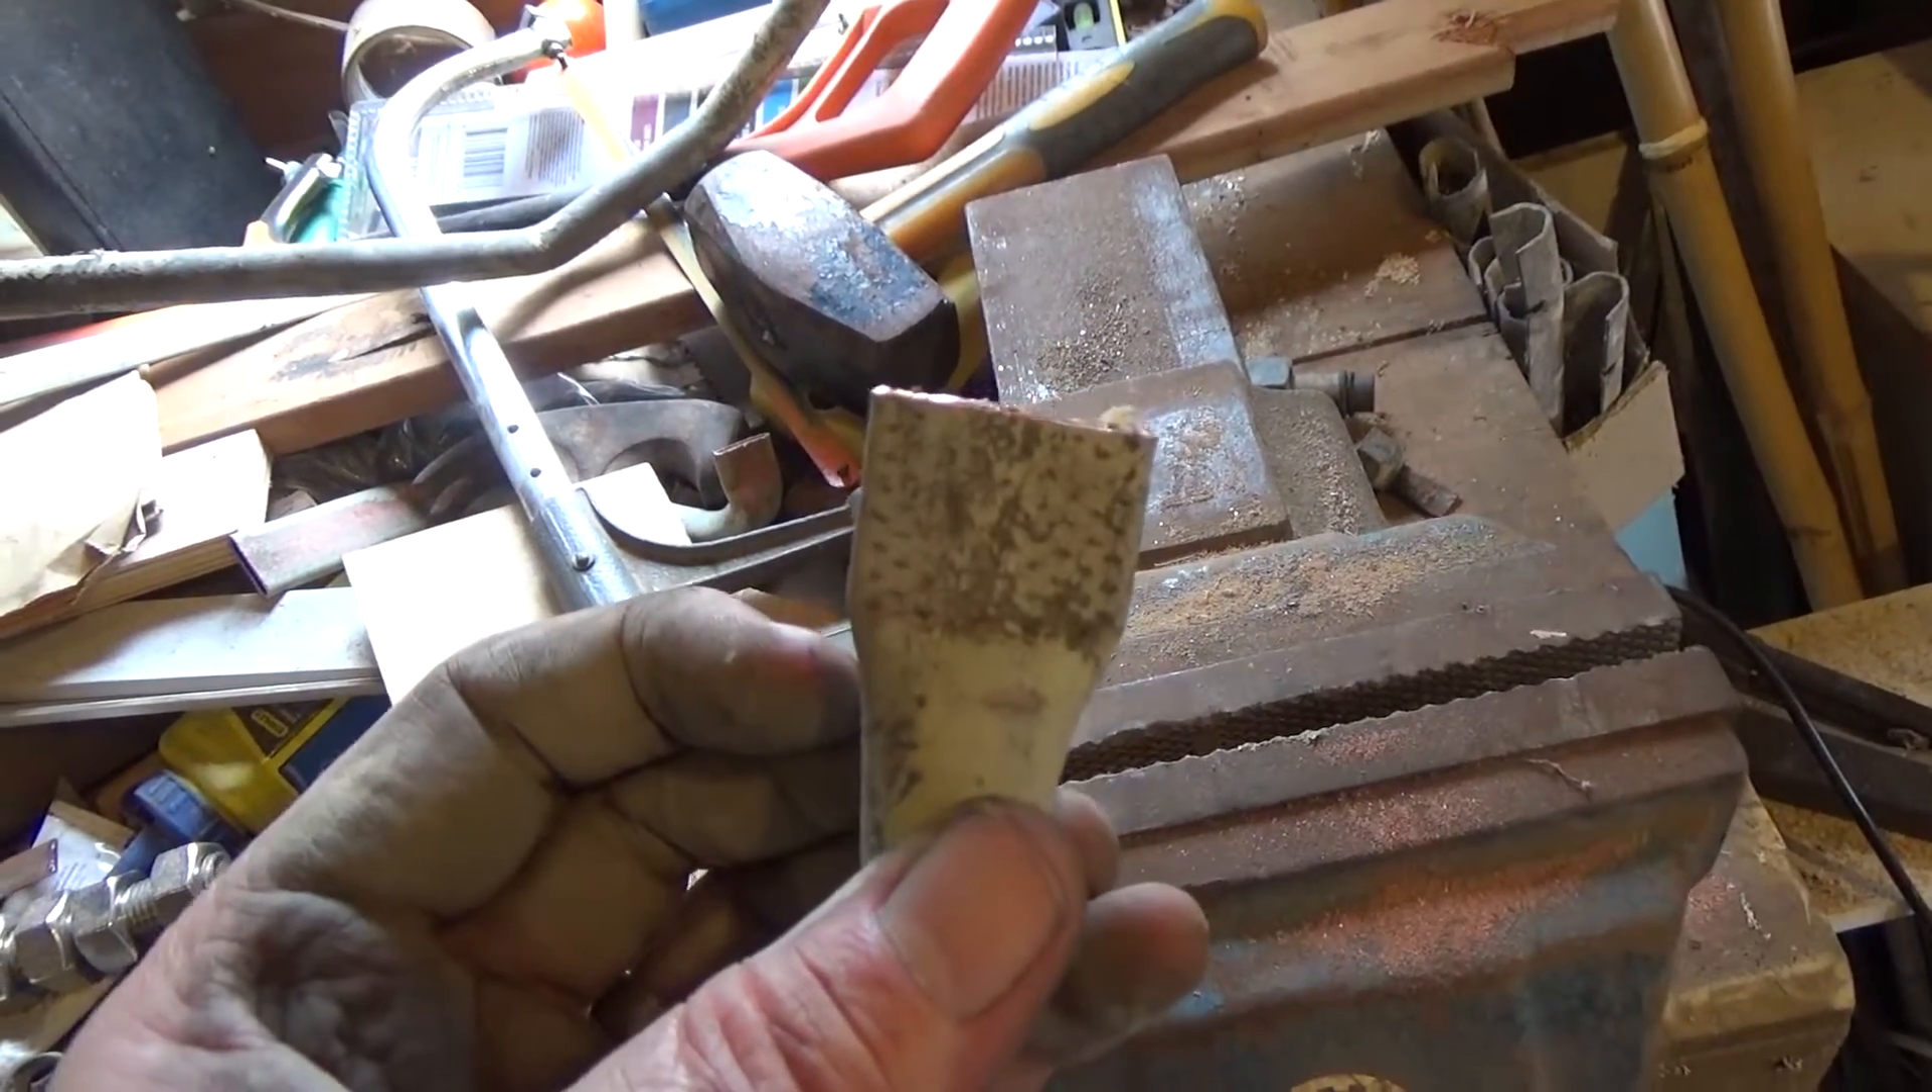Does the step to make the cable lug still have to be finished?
Yes.